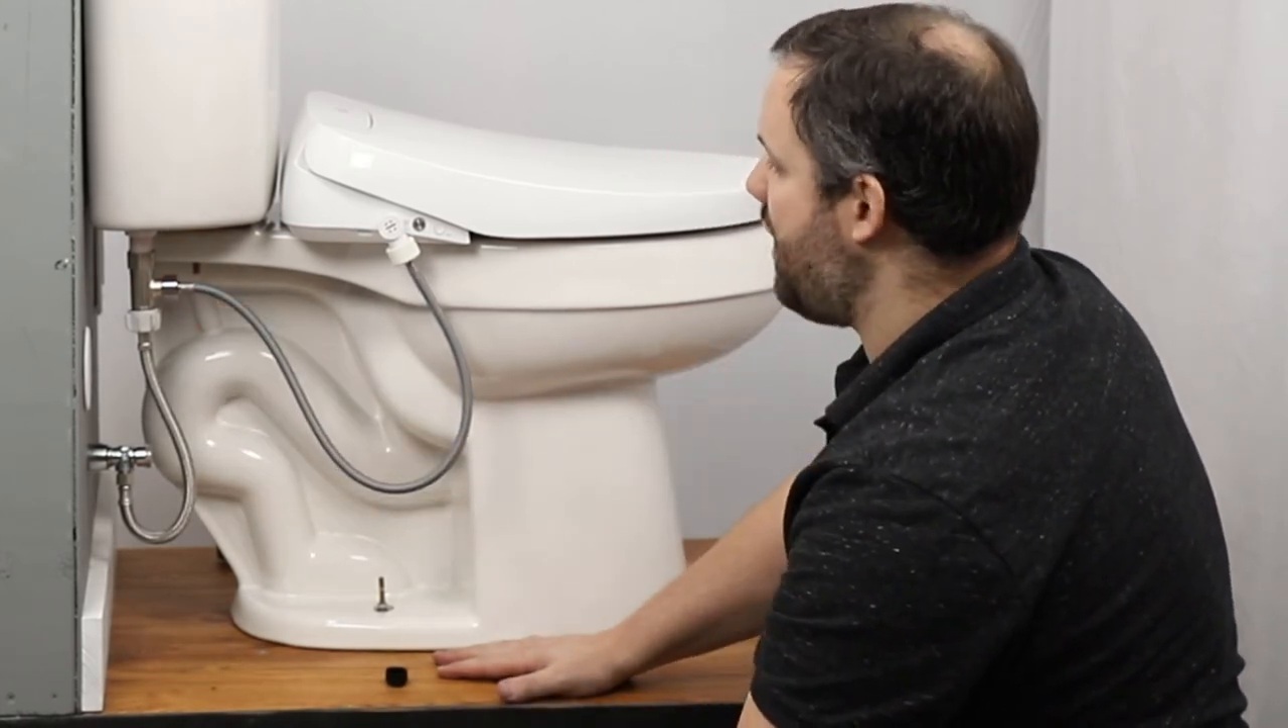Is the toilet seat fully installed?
Yes.